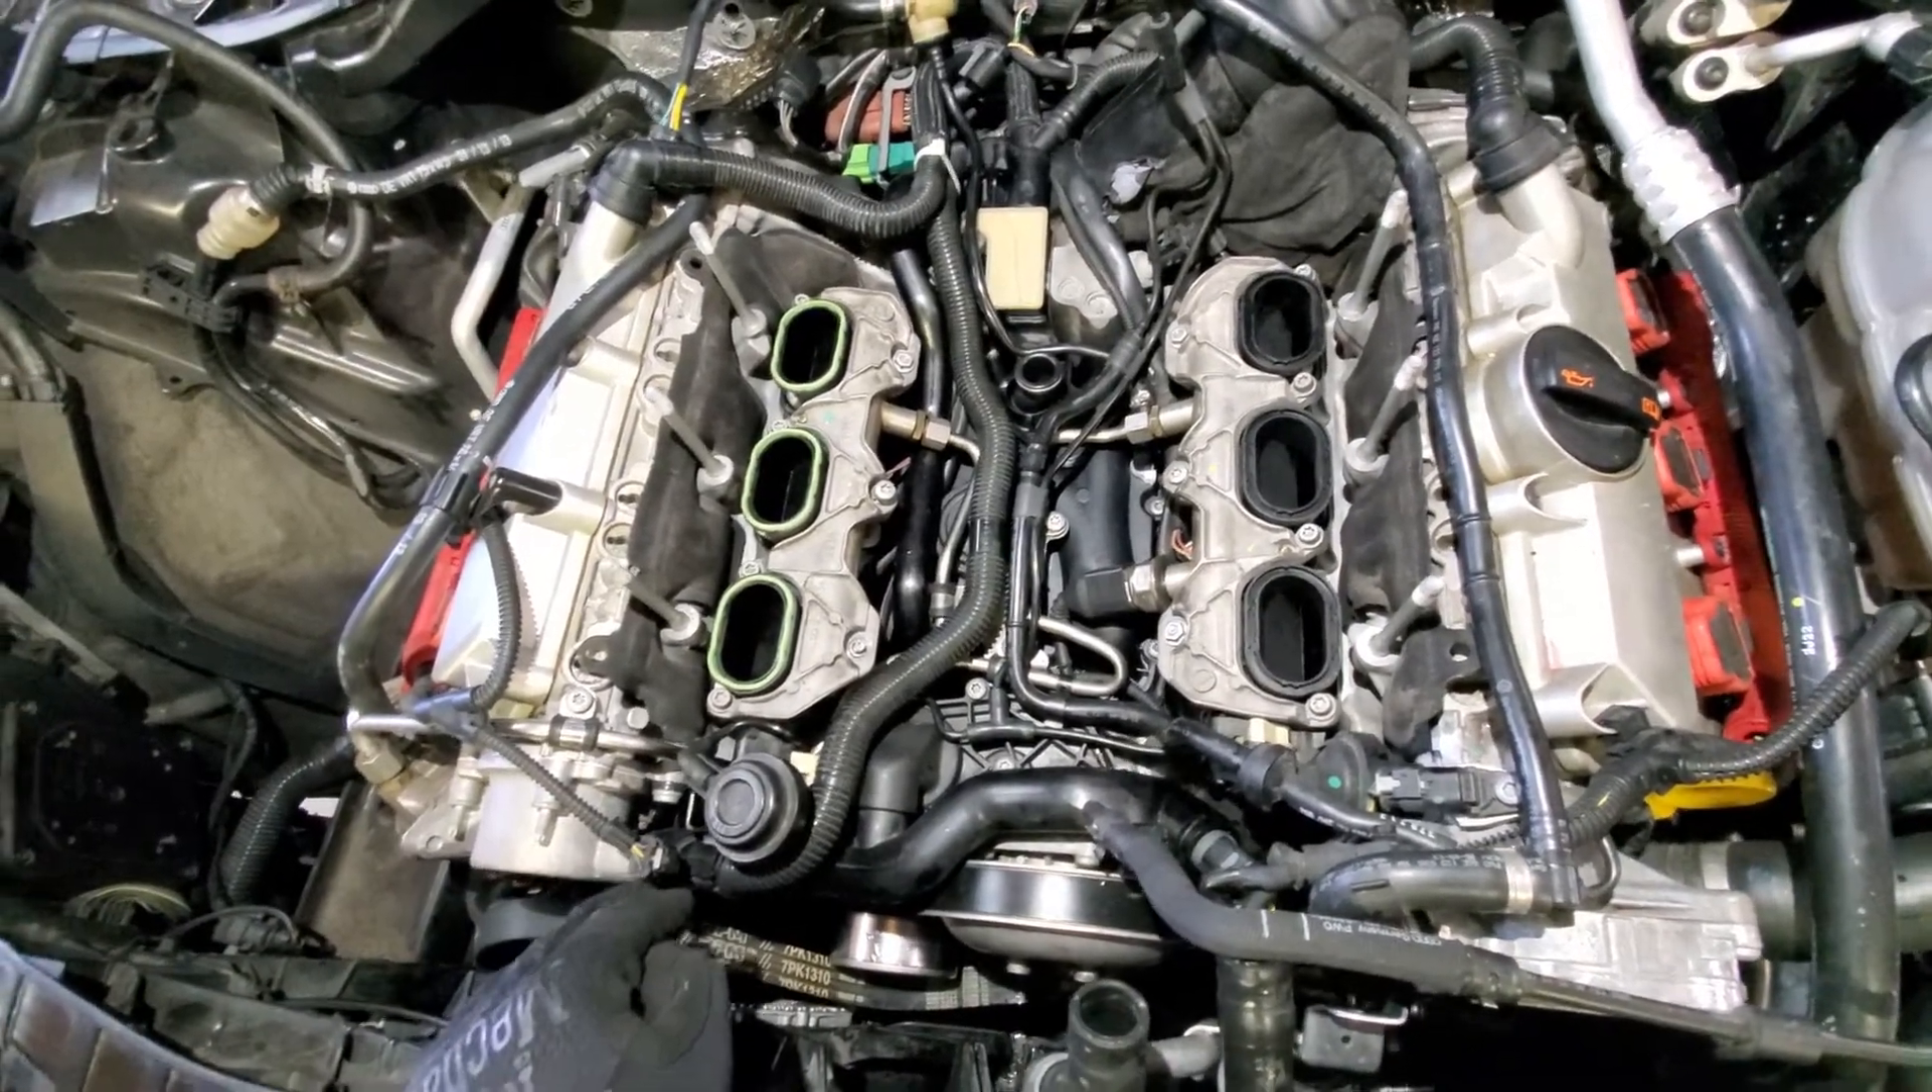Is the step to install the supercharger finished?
No.